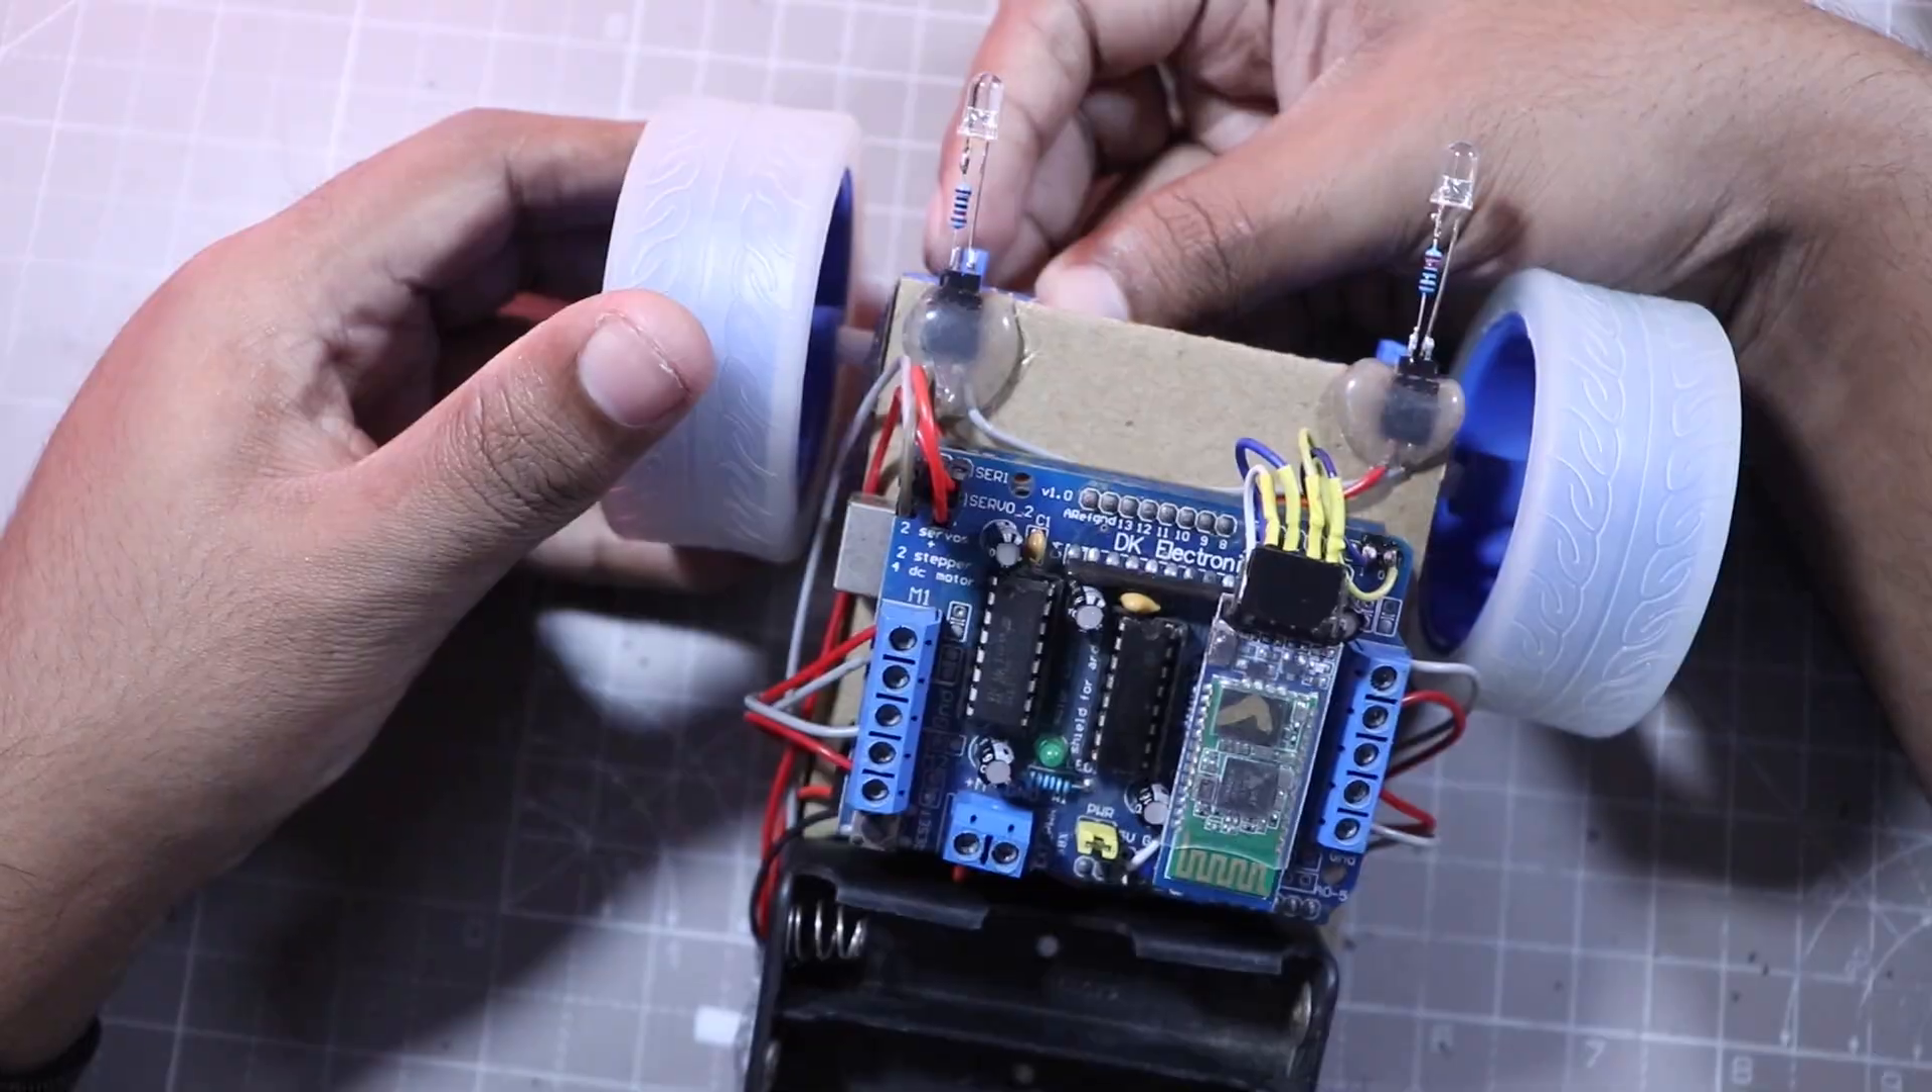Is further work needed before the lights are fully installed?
No.